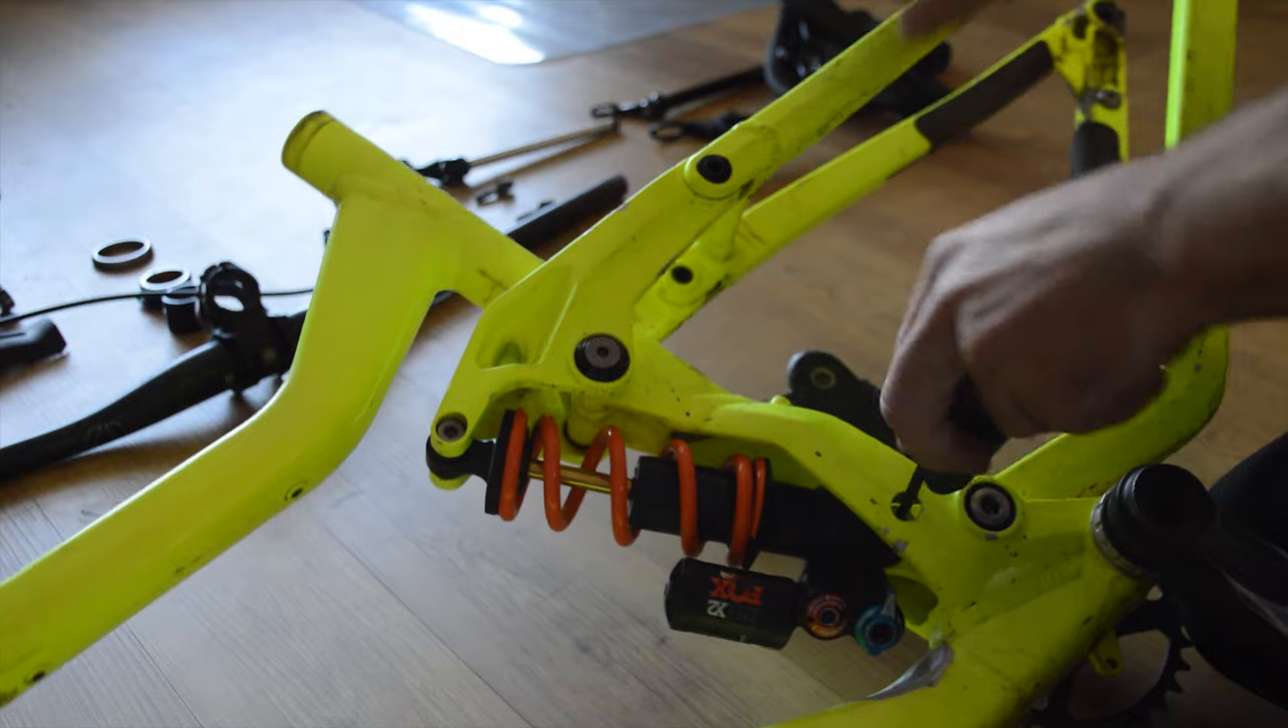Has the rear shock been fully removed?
No.